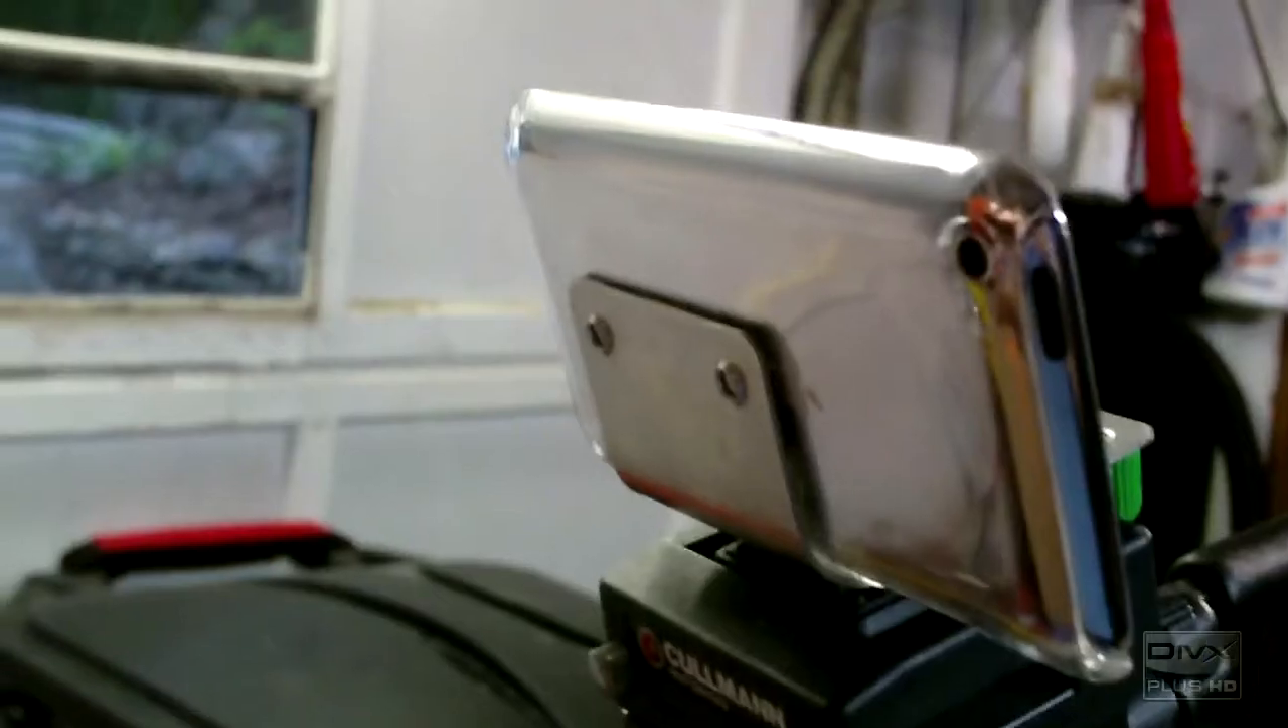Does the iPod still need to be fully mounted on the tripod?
No.